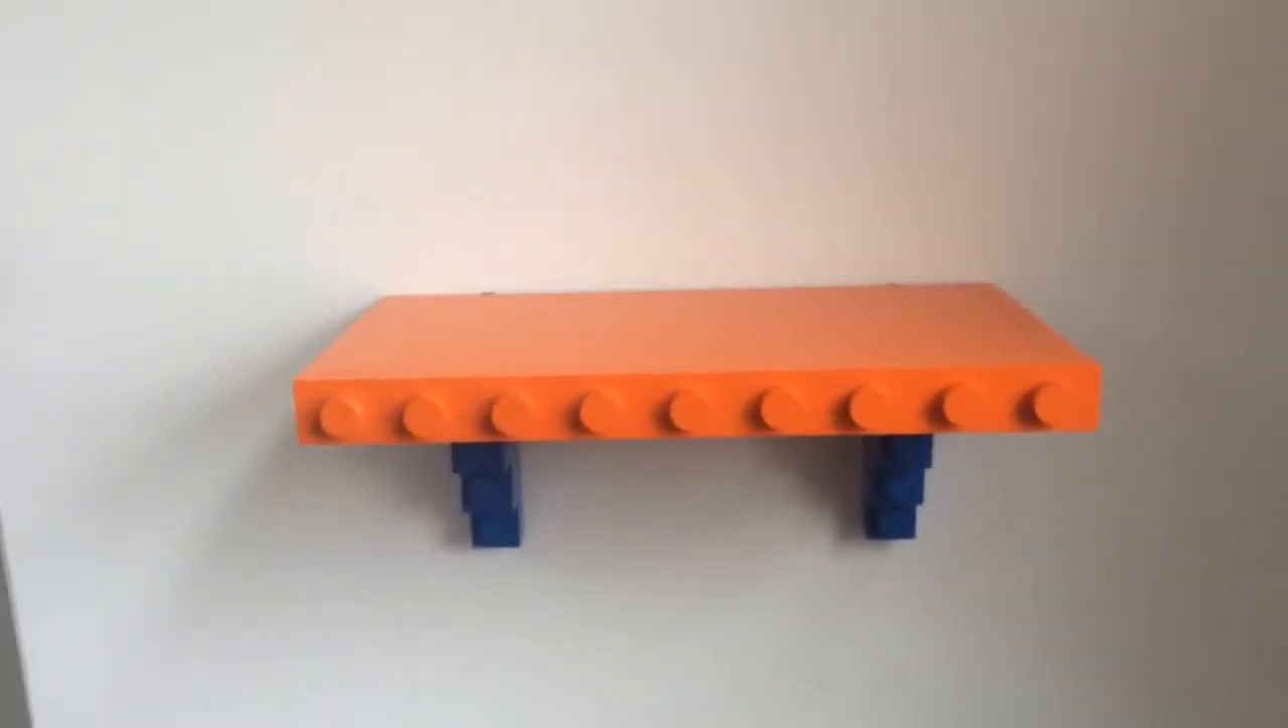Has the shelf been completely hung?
Yes.